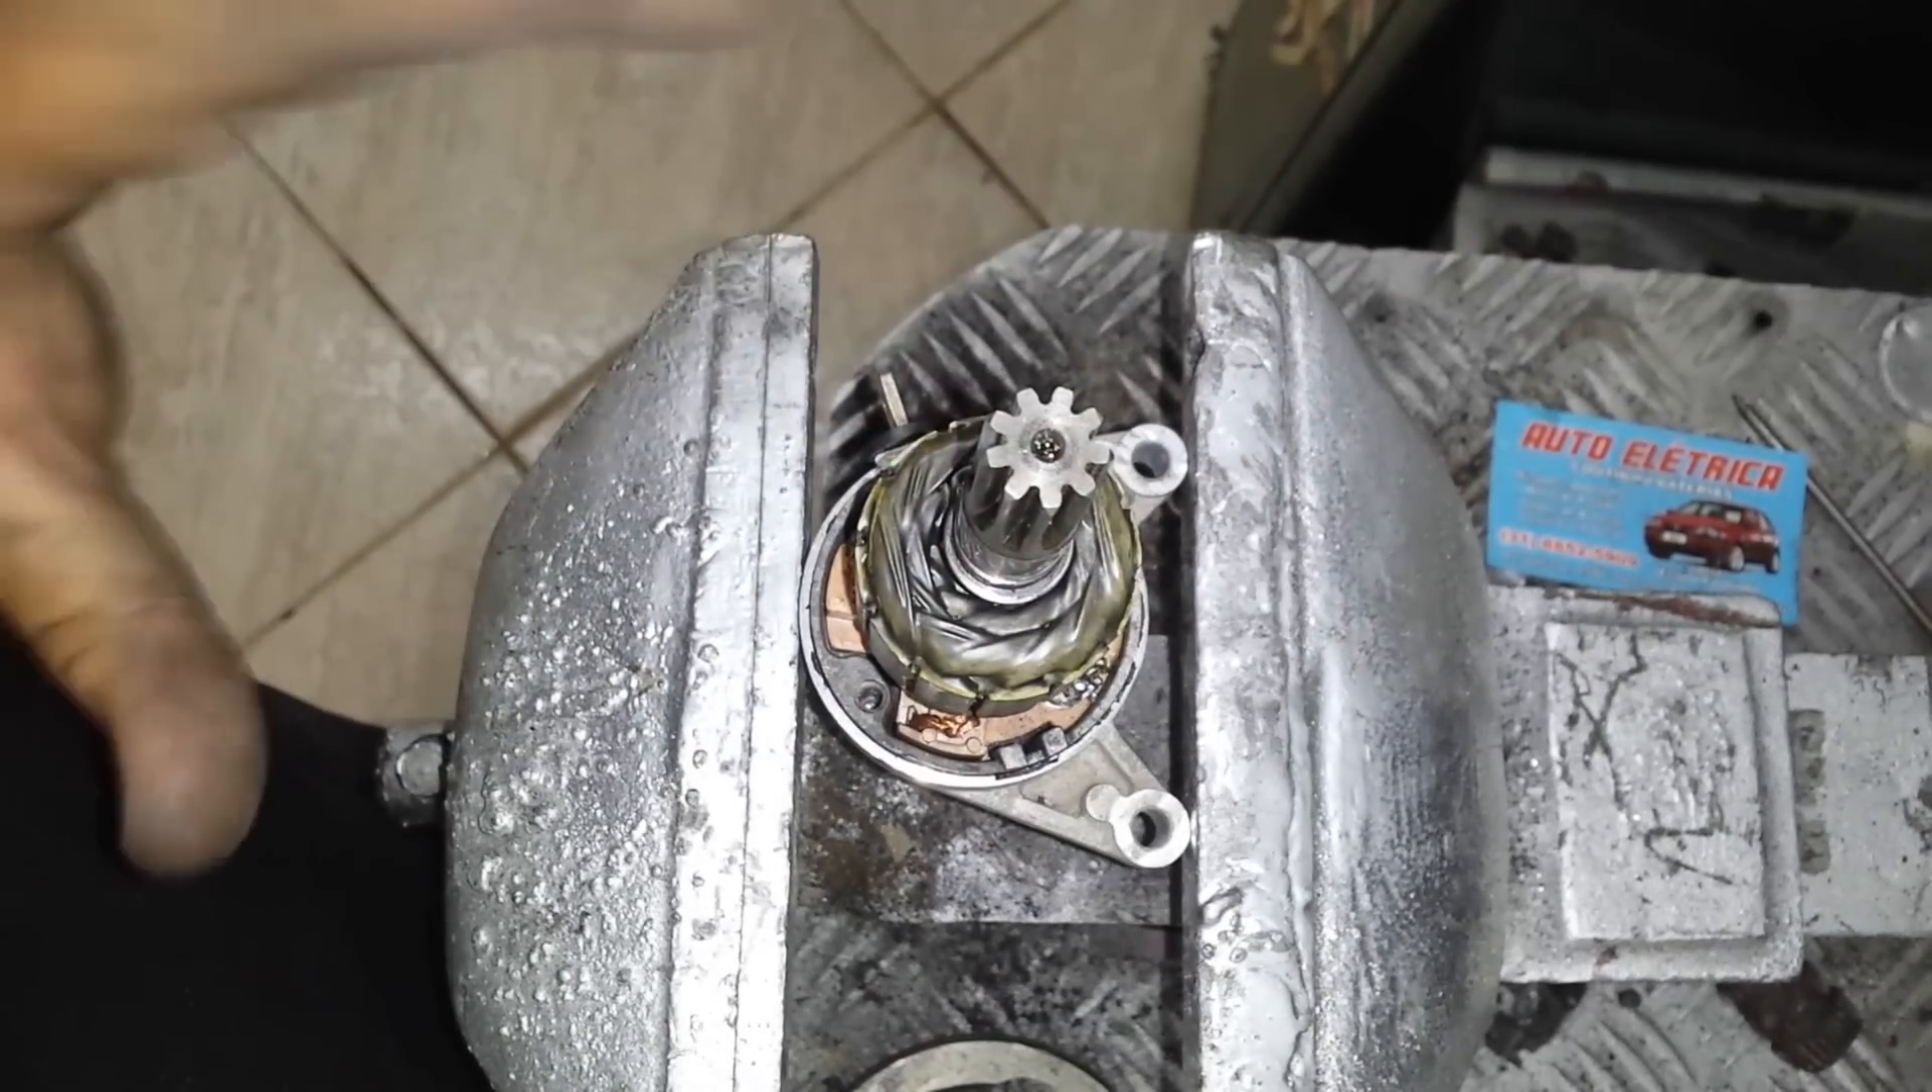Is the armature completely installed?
Yes.